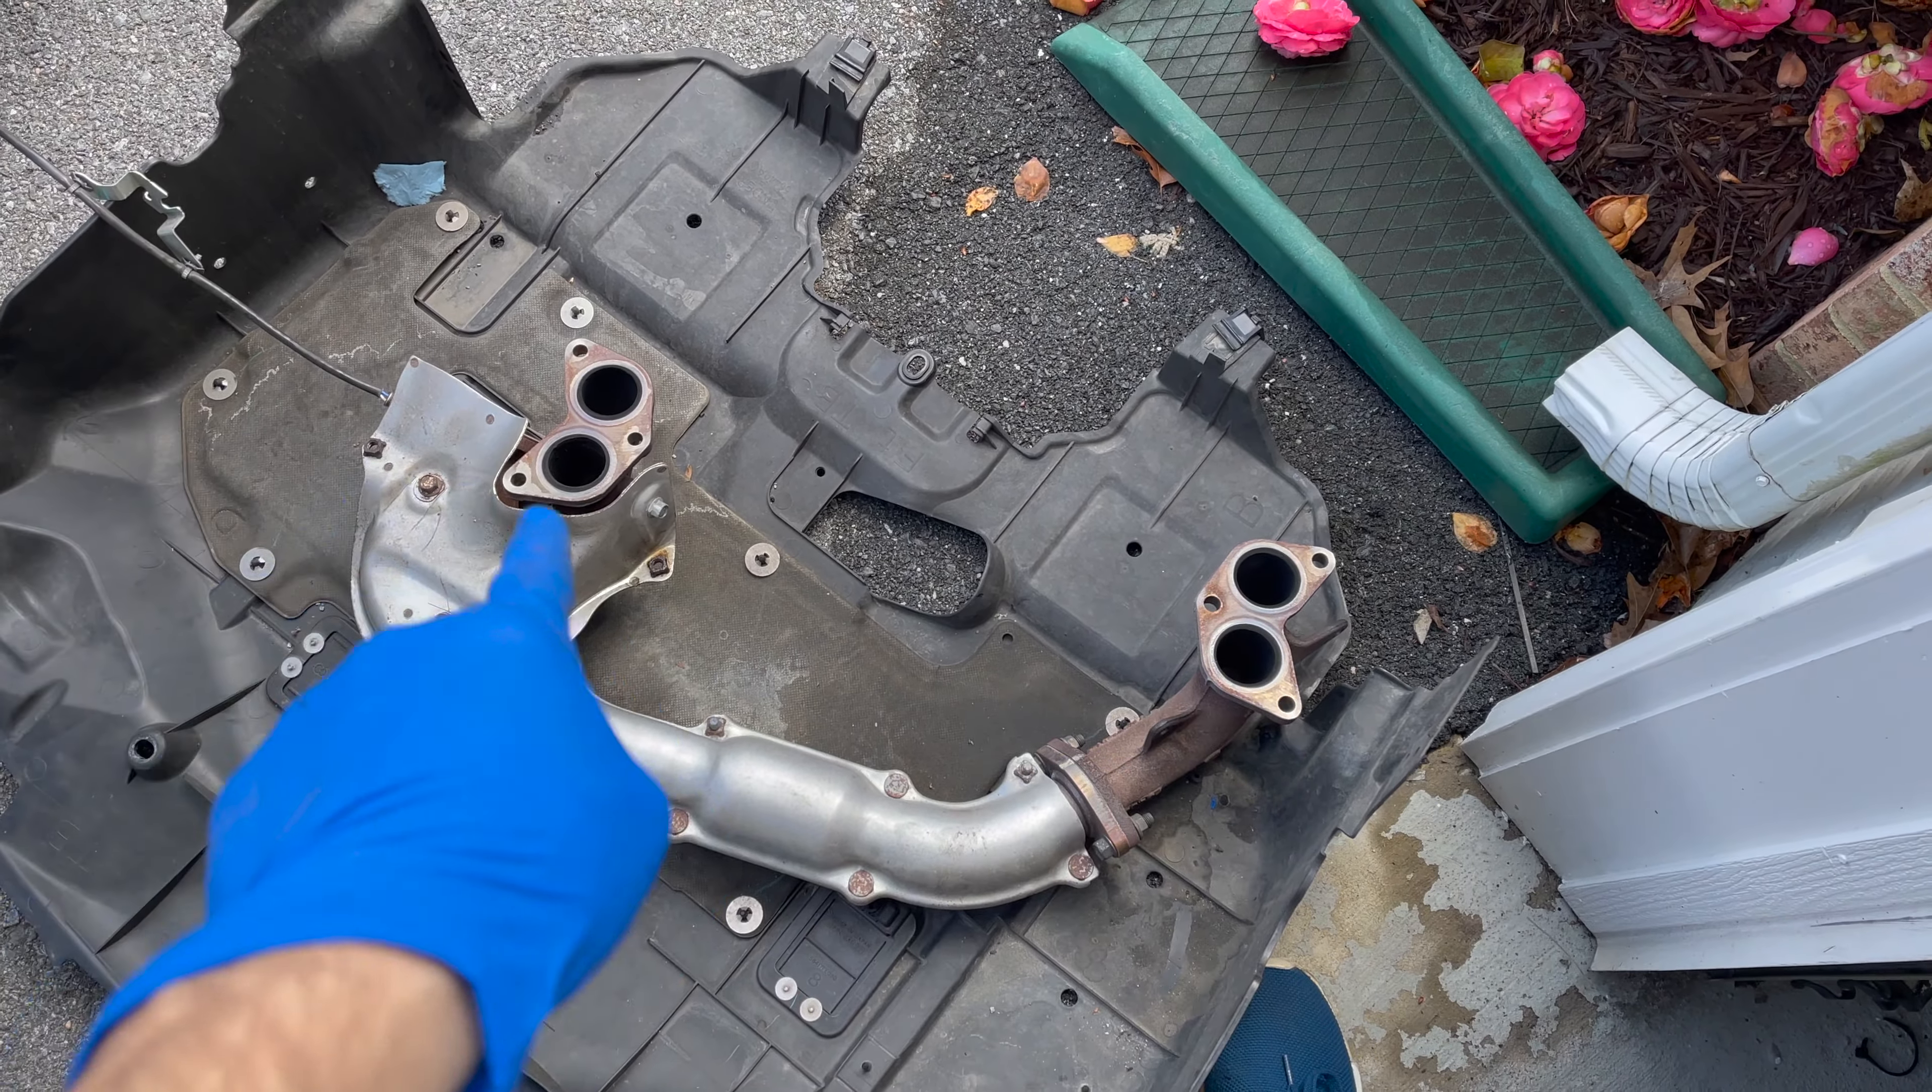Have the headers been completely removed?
Yes.